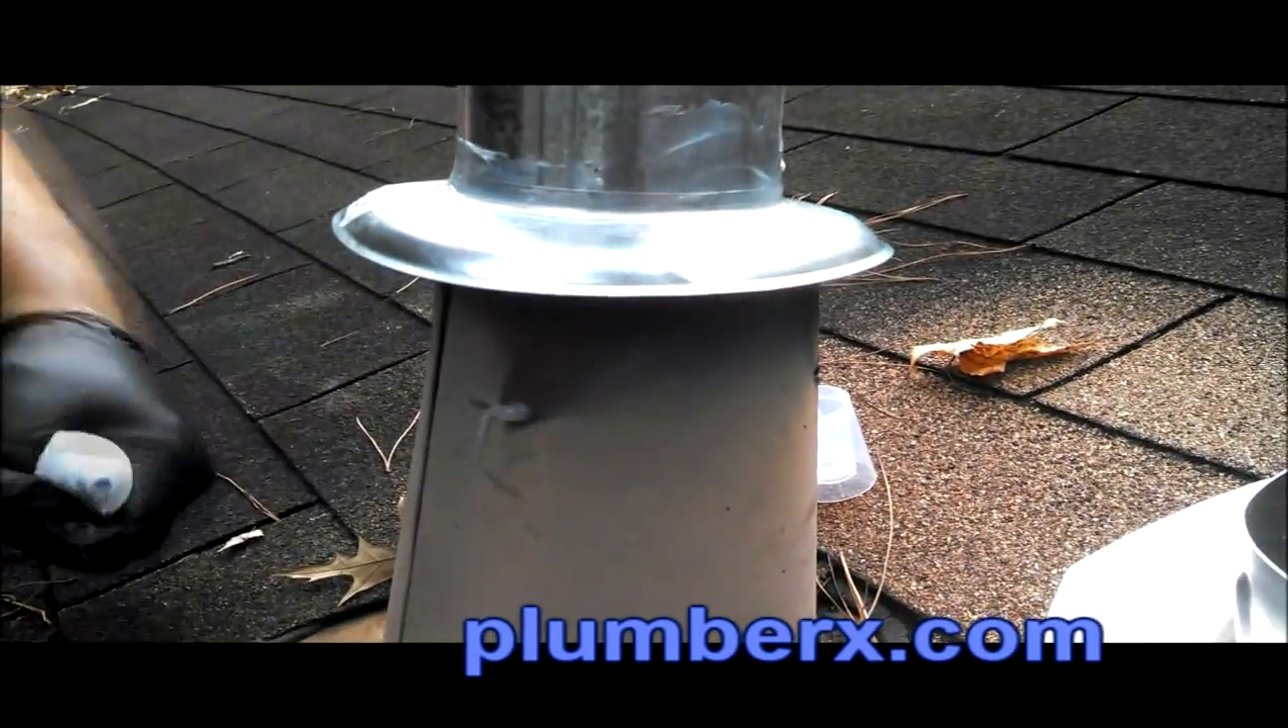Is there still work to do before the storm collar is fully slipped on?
No.